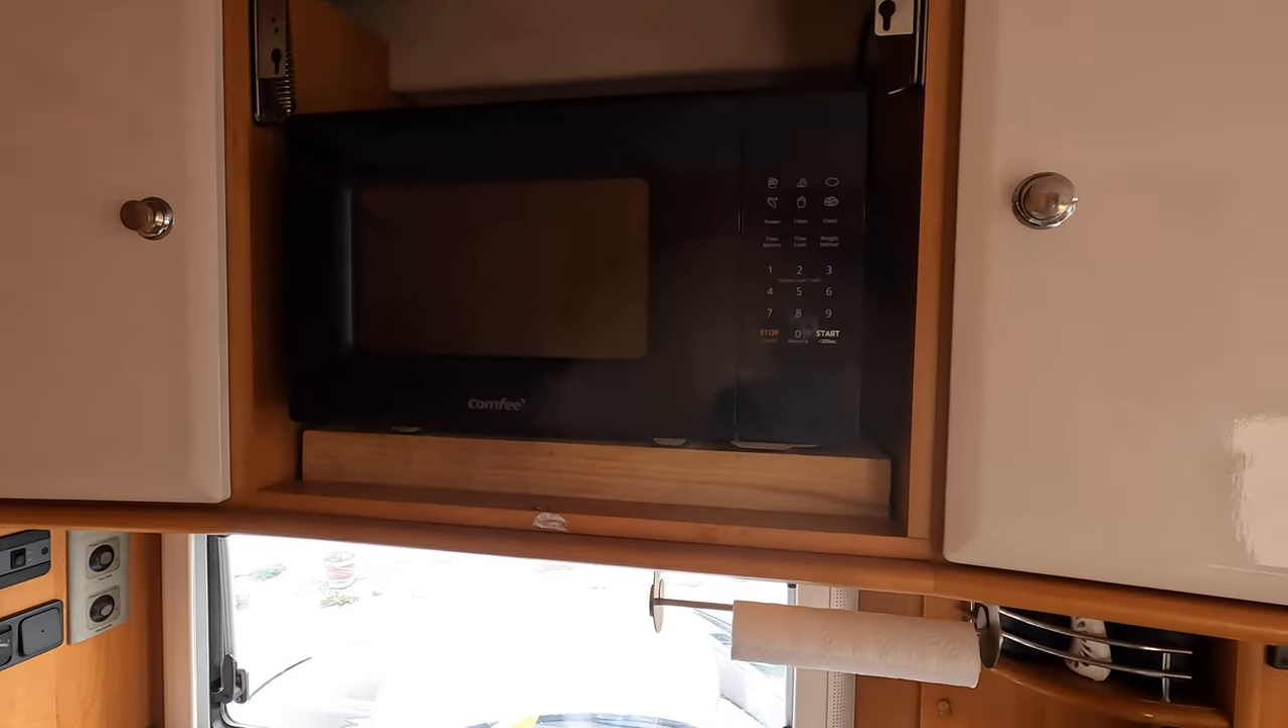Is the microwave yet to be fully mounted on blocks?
No.